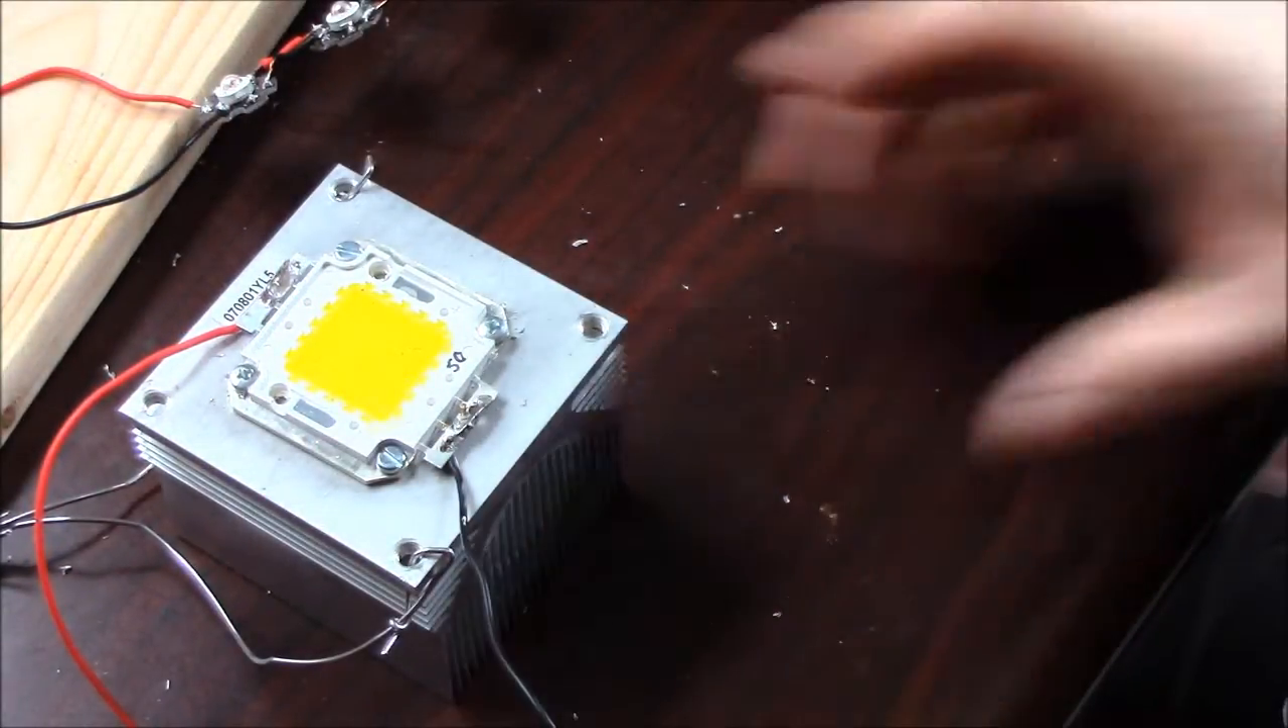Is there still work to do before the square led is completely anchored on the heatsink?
No.